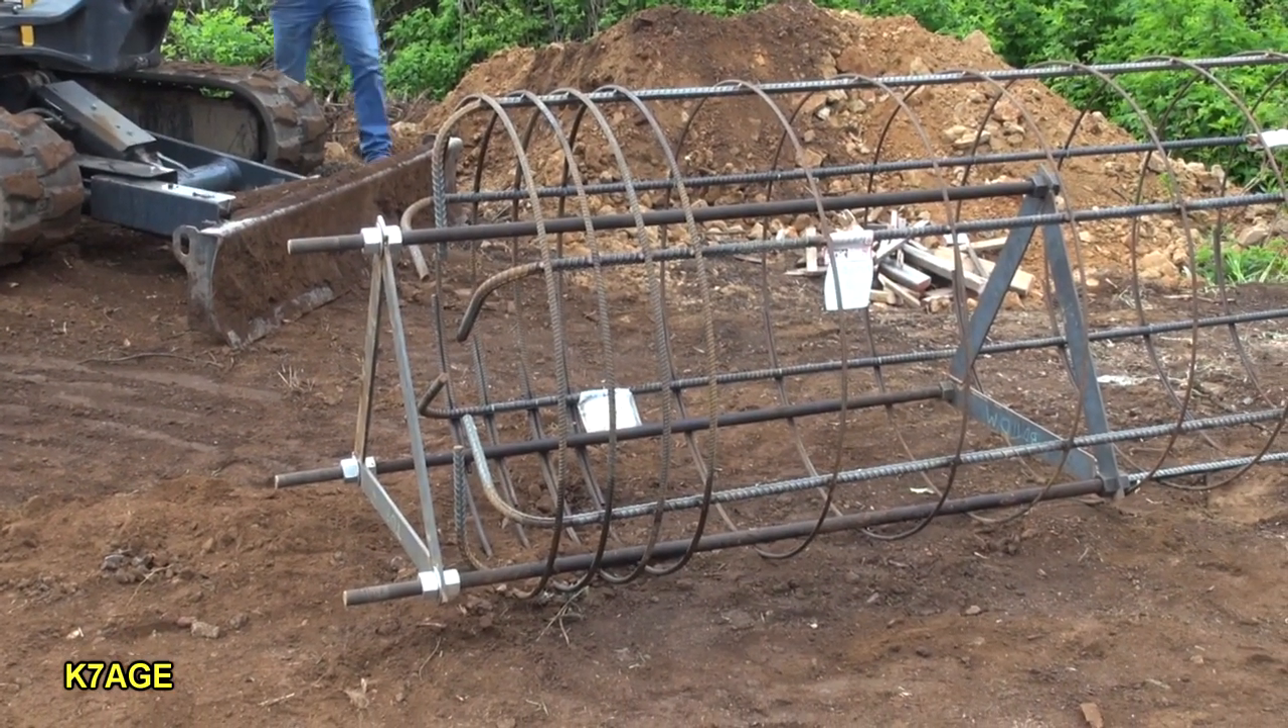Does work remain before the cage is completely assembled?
No.